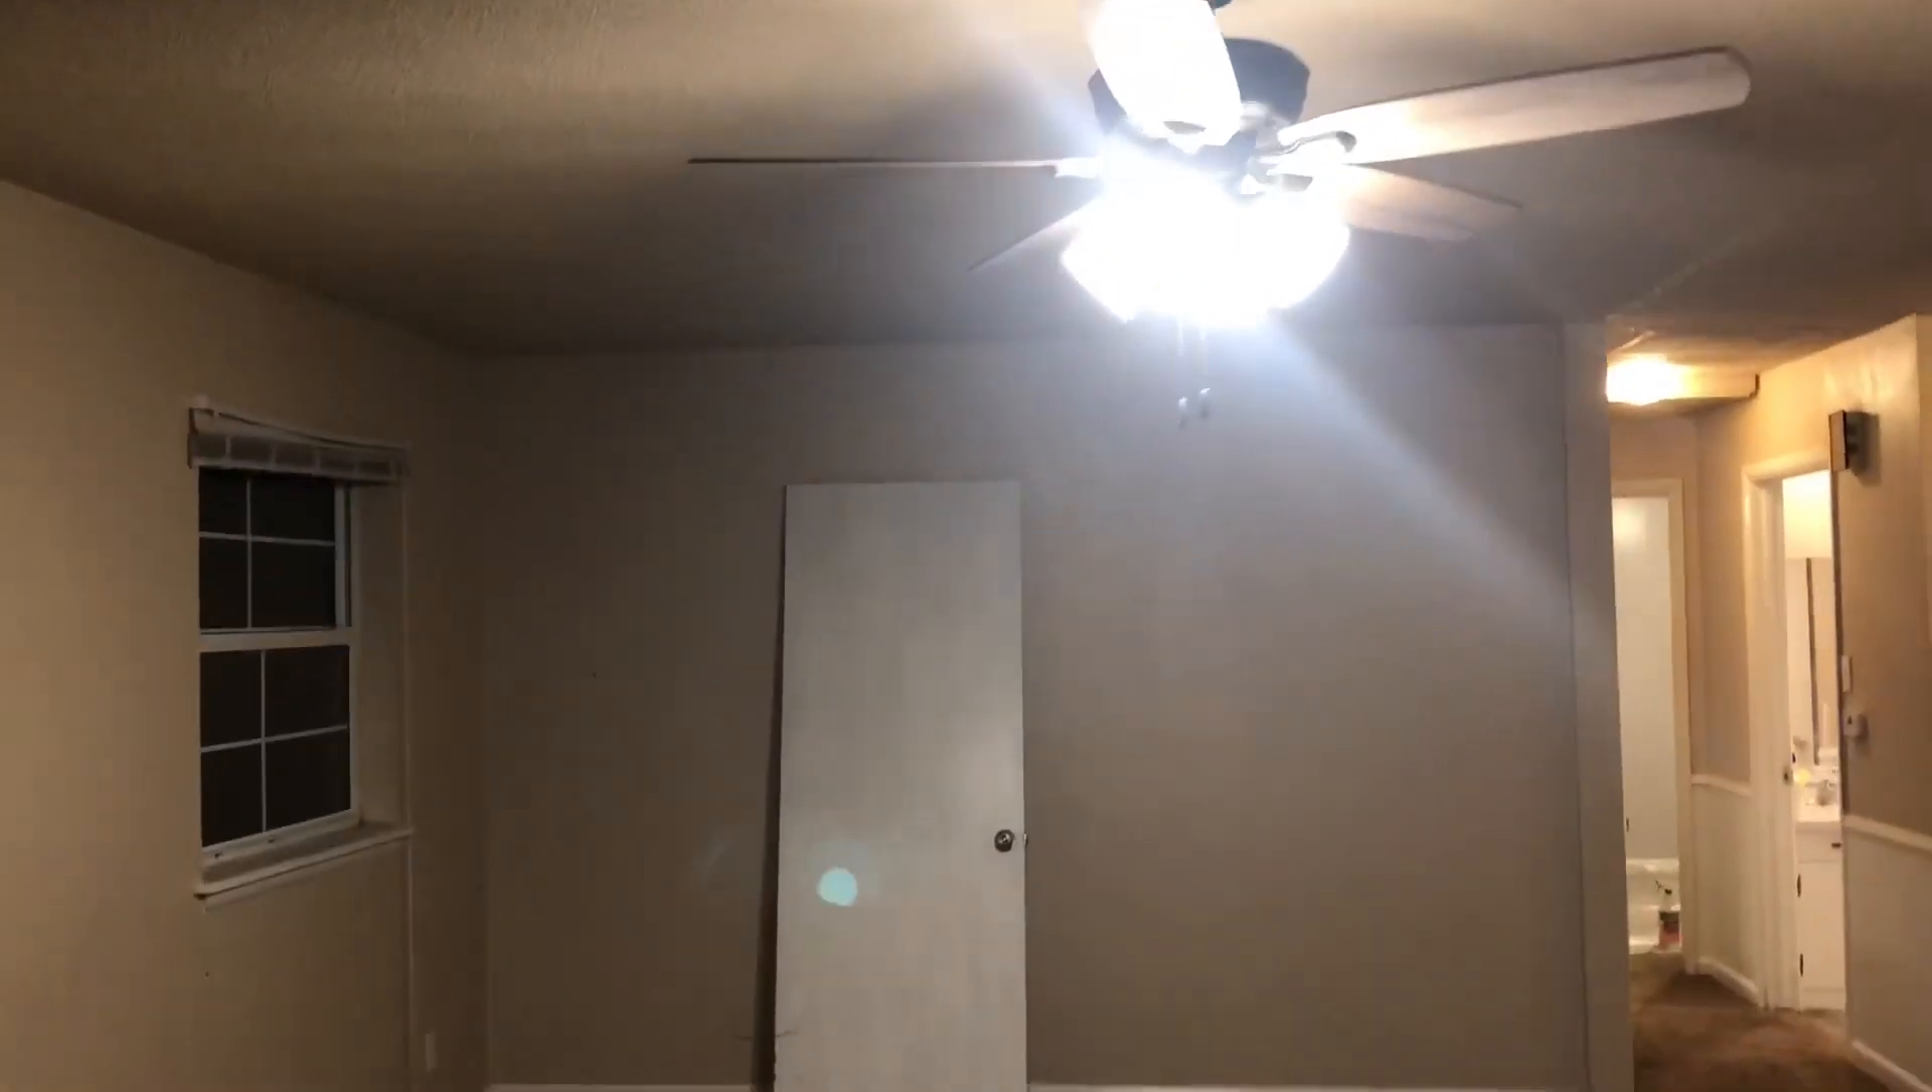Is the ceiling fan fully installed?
Yes.